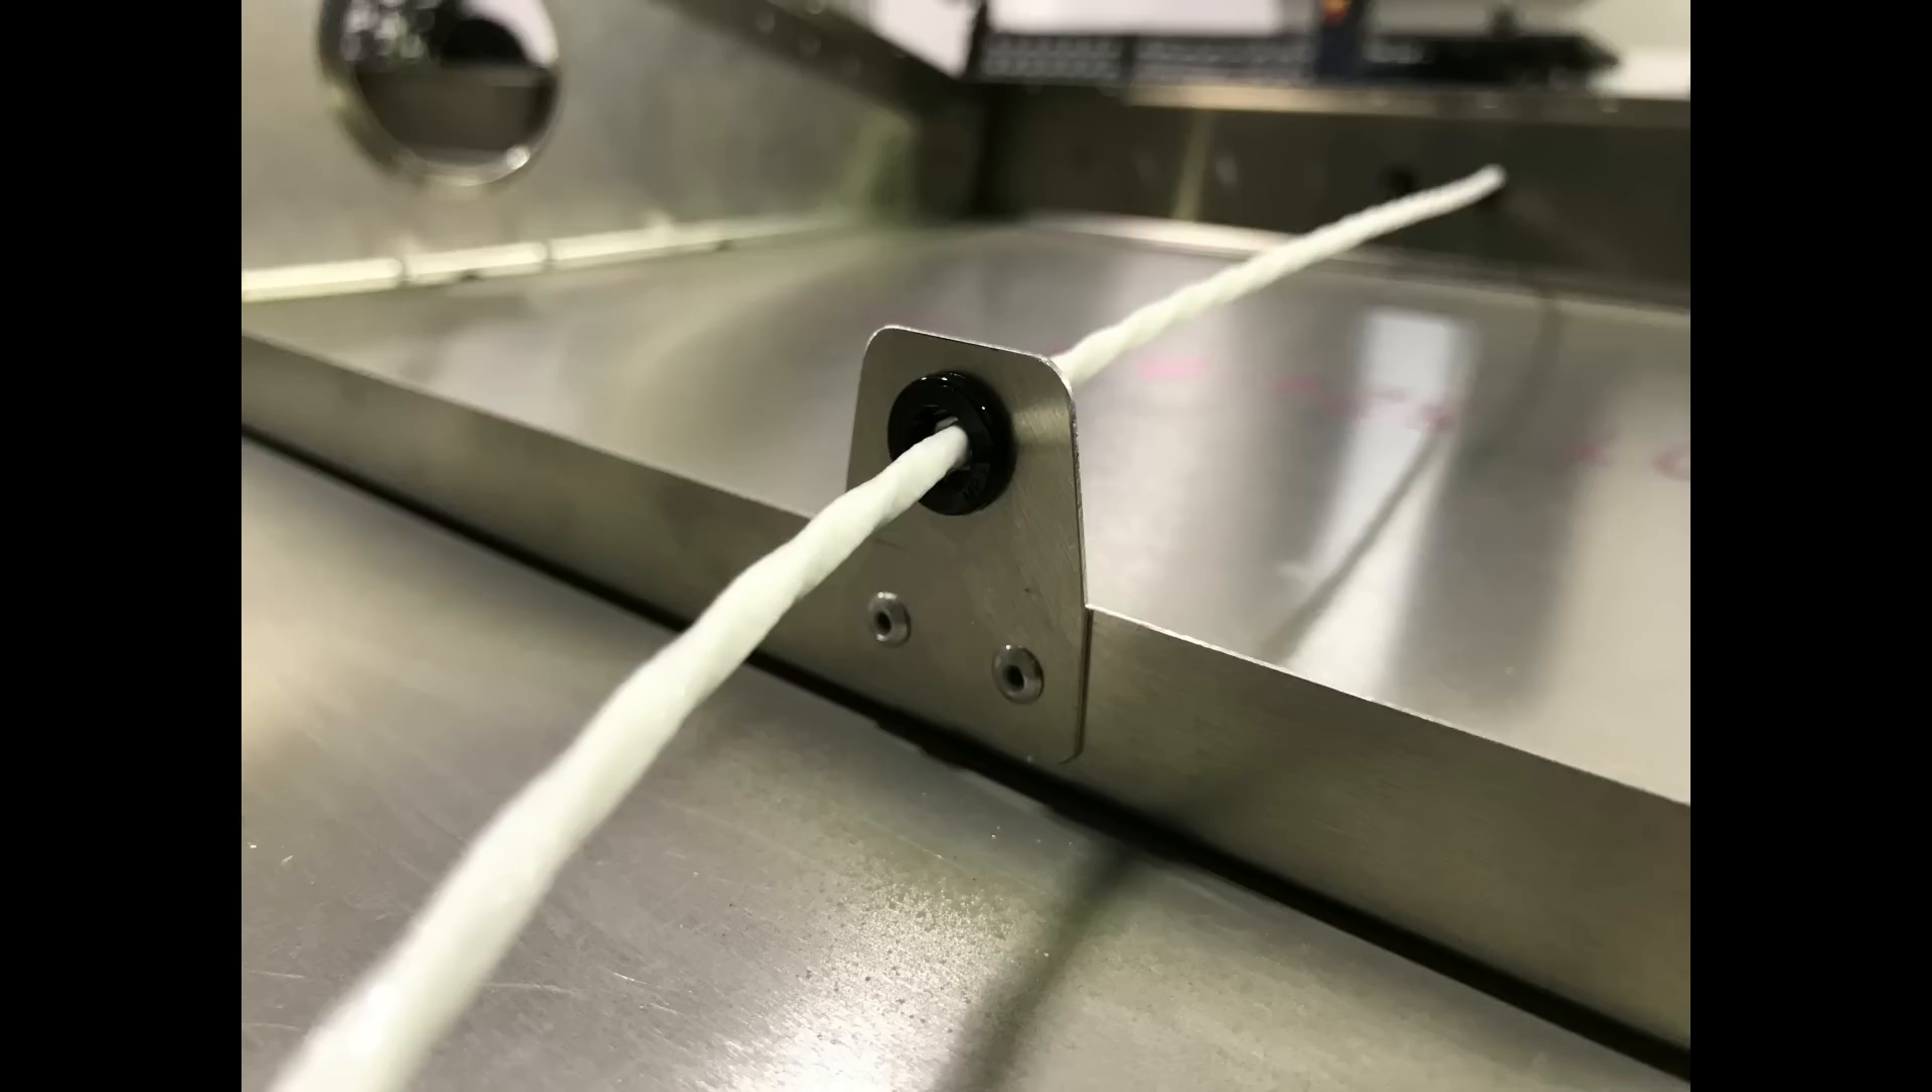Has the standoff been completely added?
Yes.